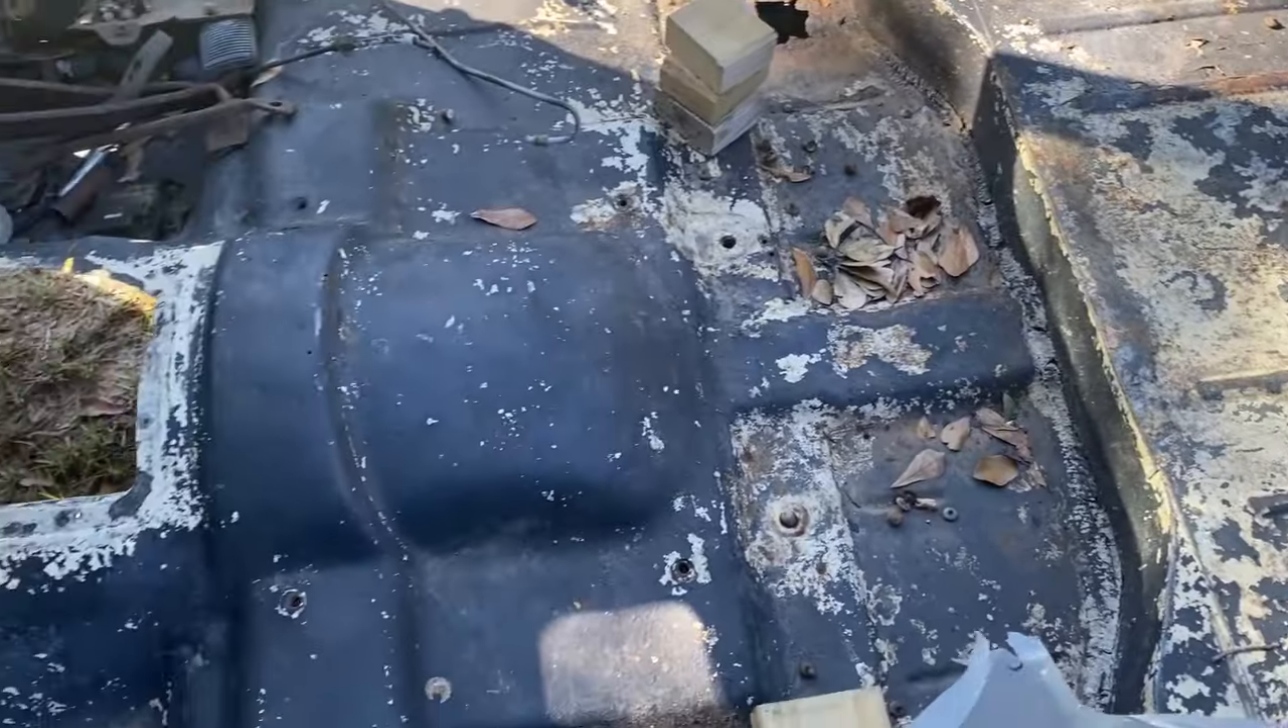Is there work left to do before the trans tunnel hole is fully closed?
Yes.